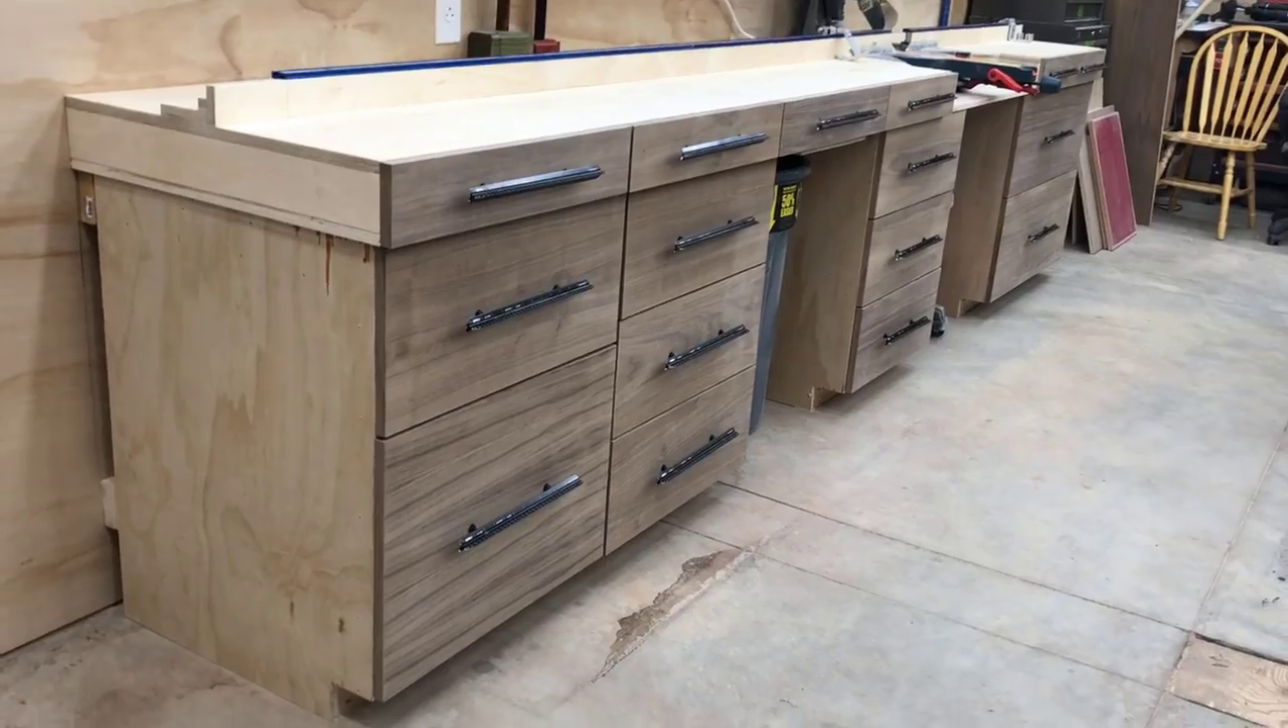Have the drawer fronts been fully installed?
Yes.